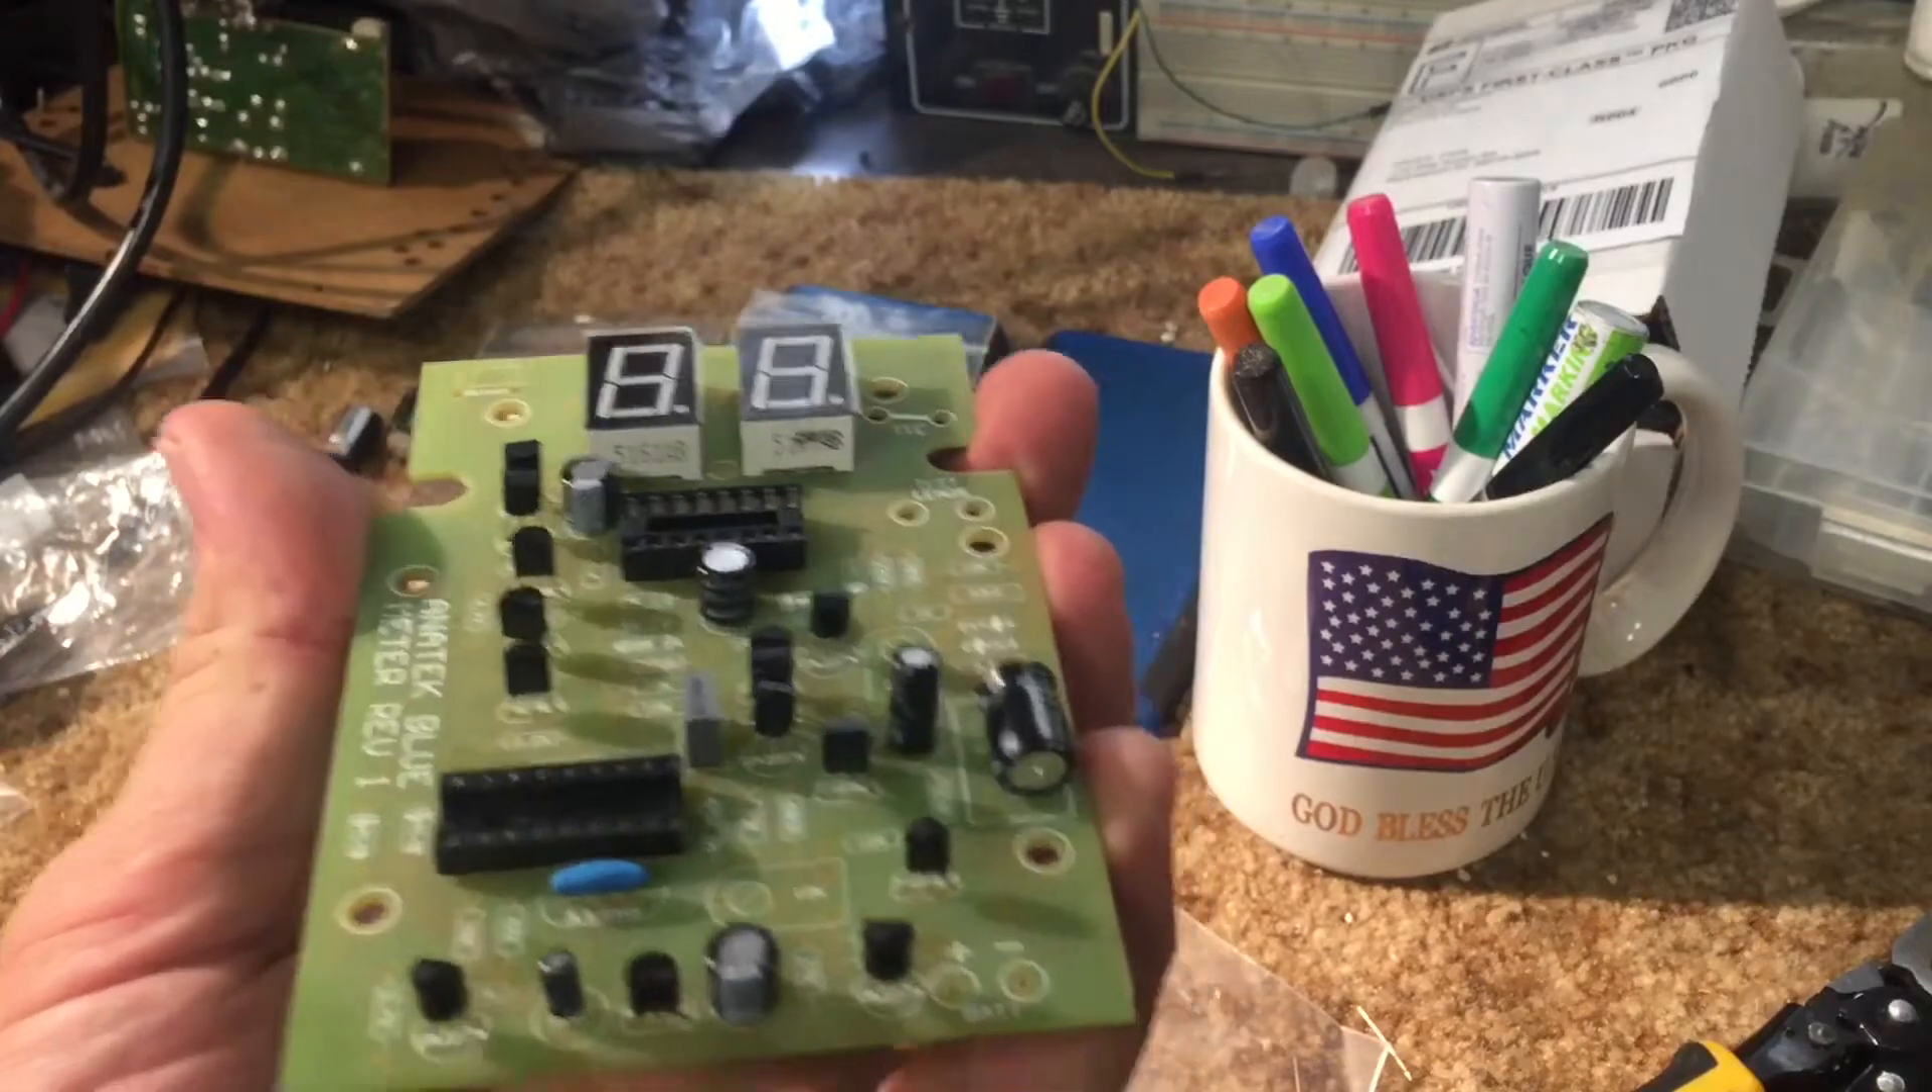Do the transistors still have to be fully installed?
No.